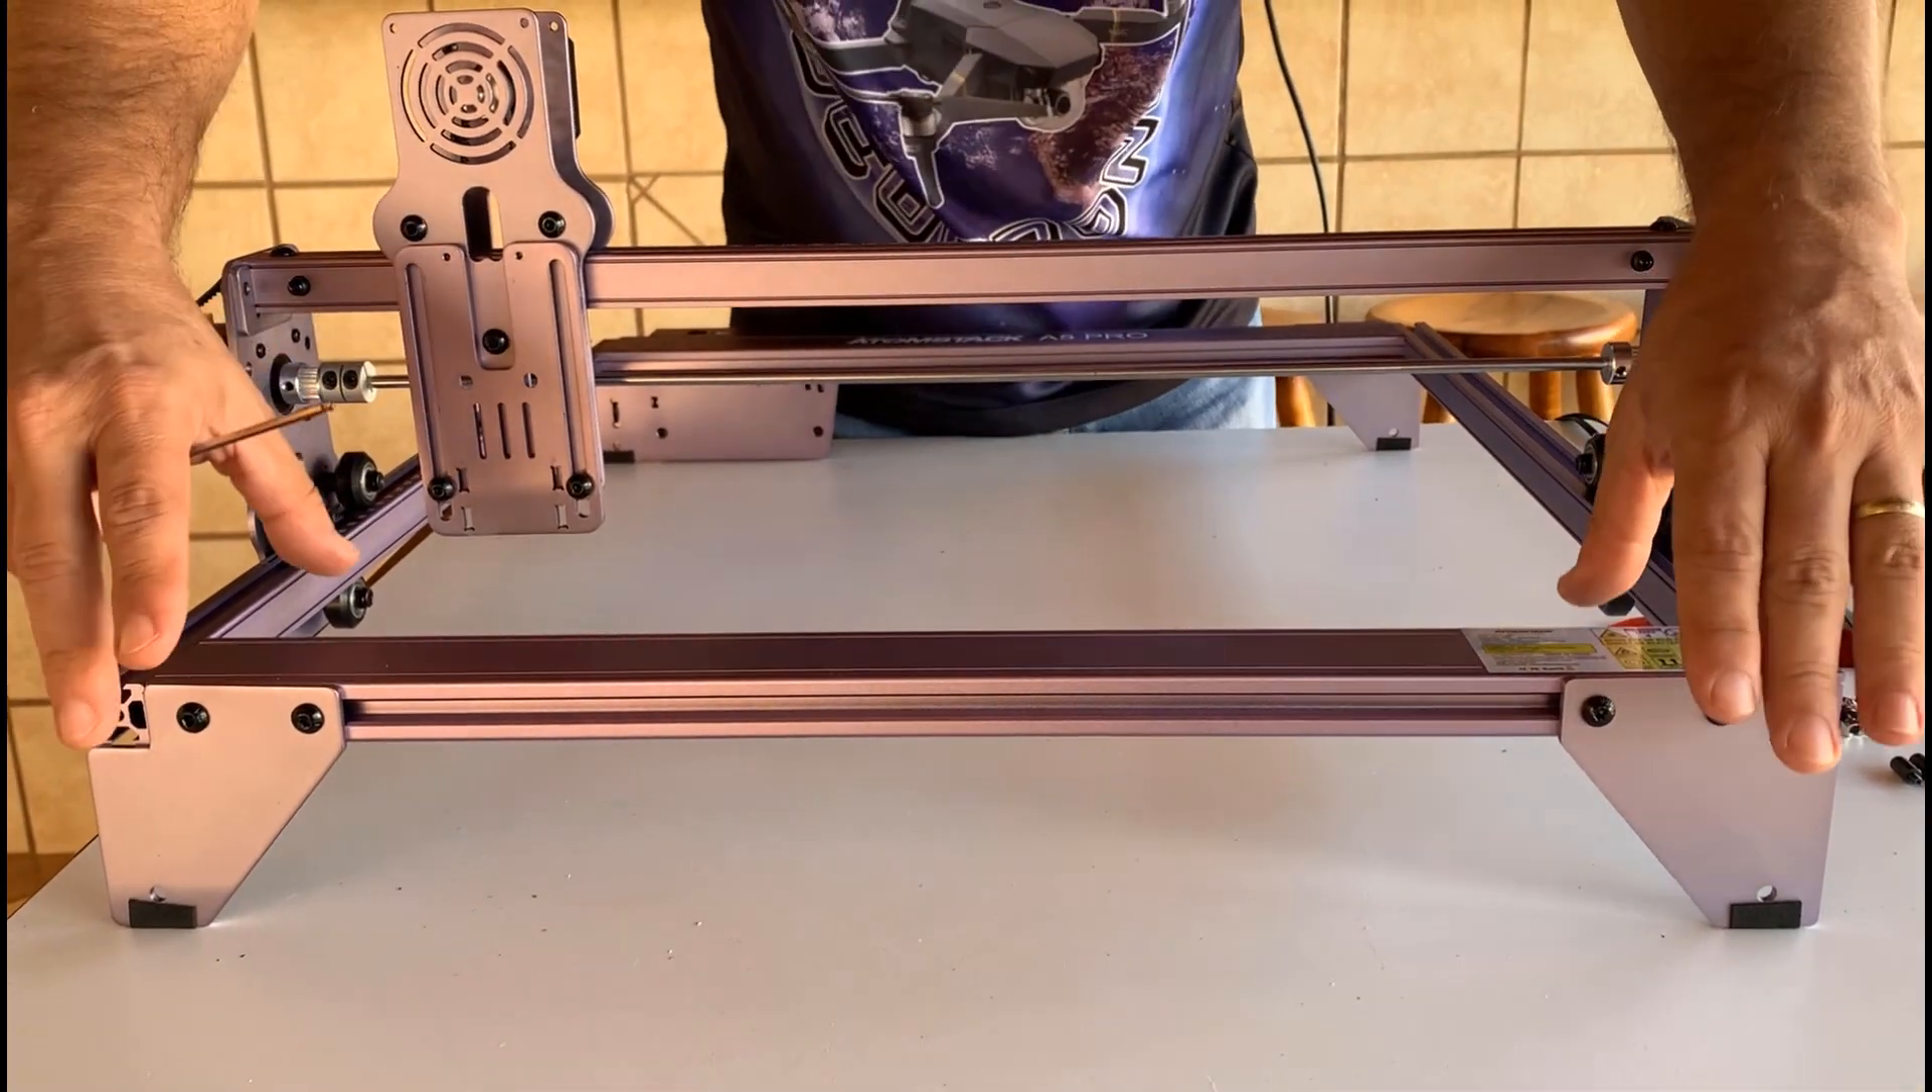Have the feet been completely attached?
Yes.